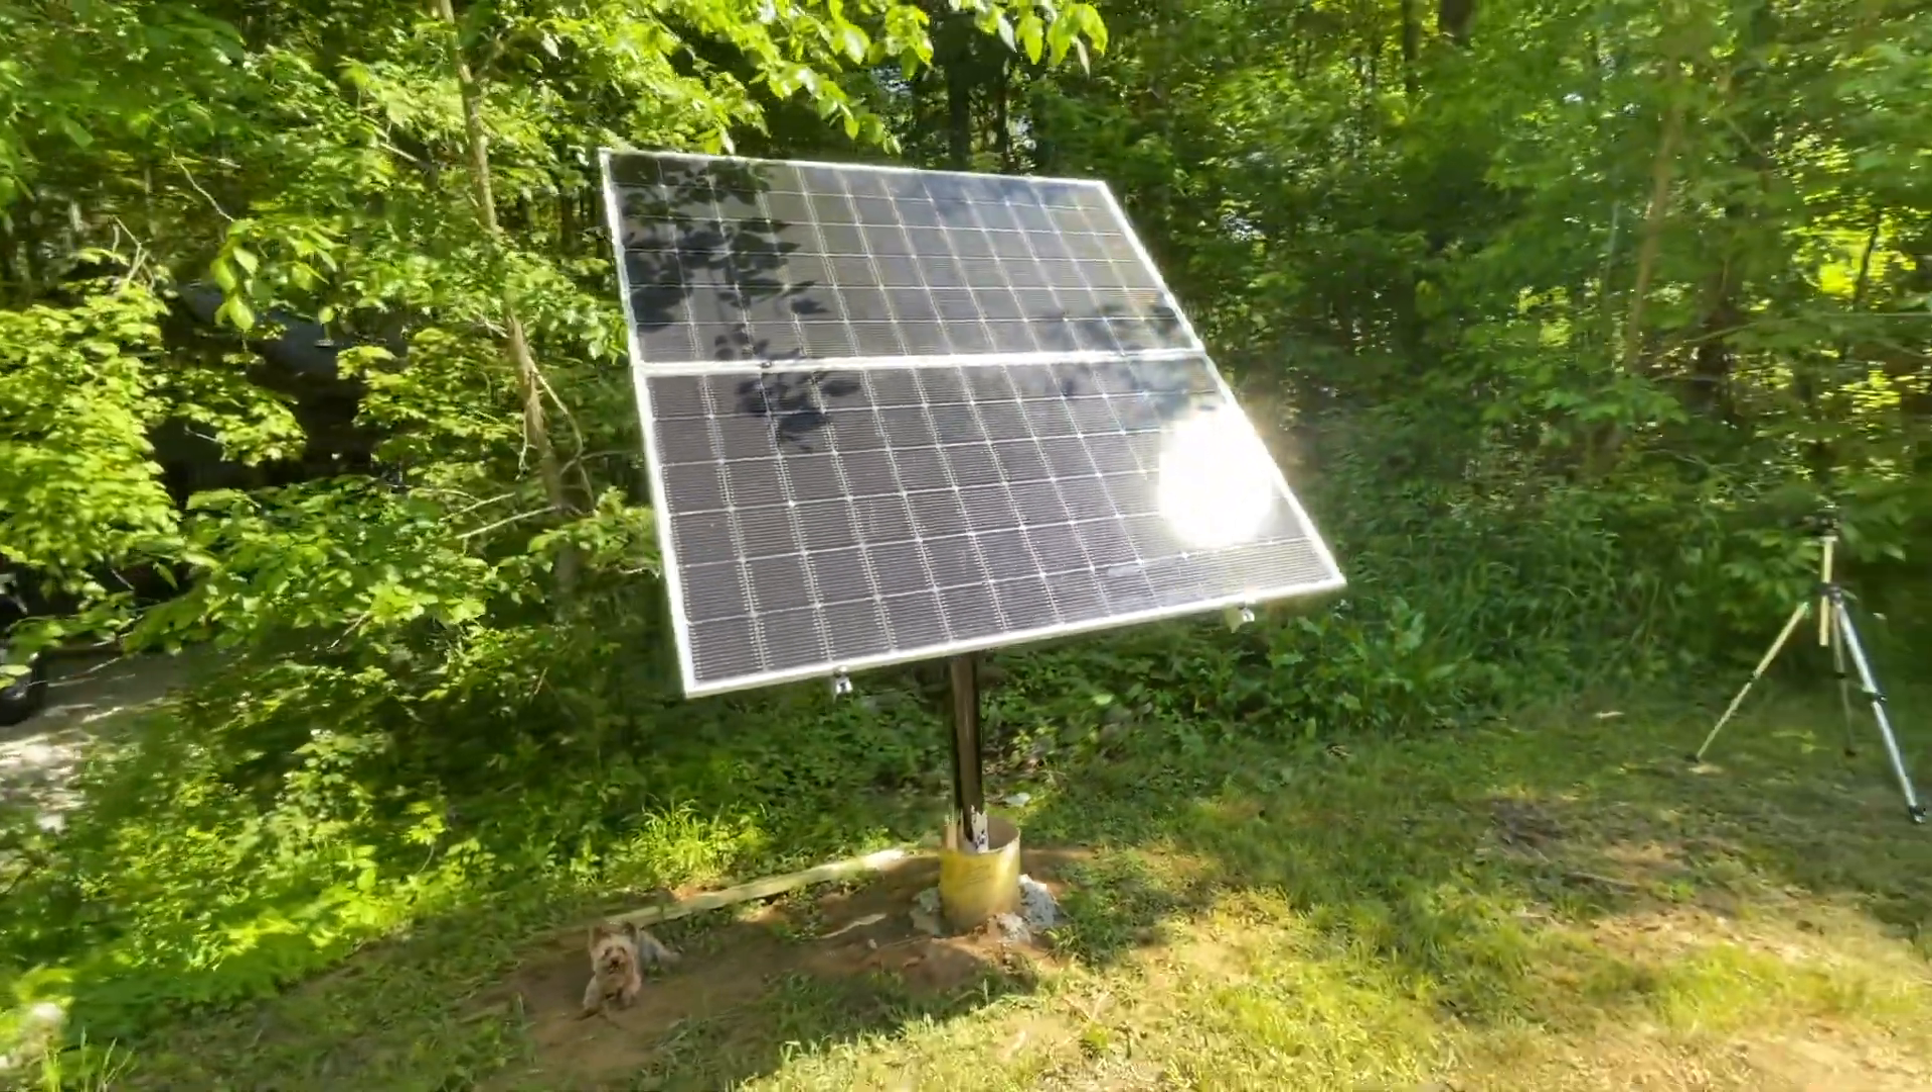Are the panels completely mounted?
Yes.